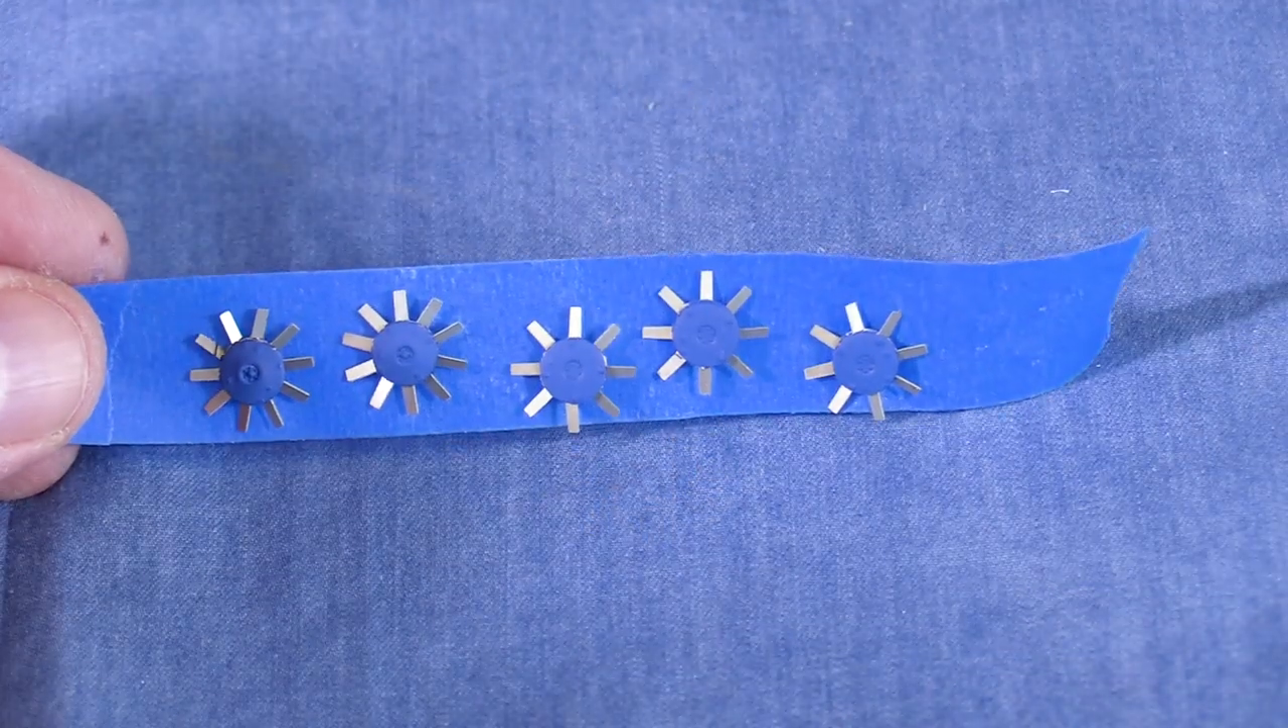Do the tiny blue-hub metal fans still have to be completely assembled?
No.